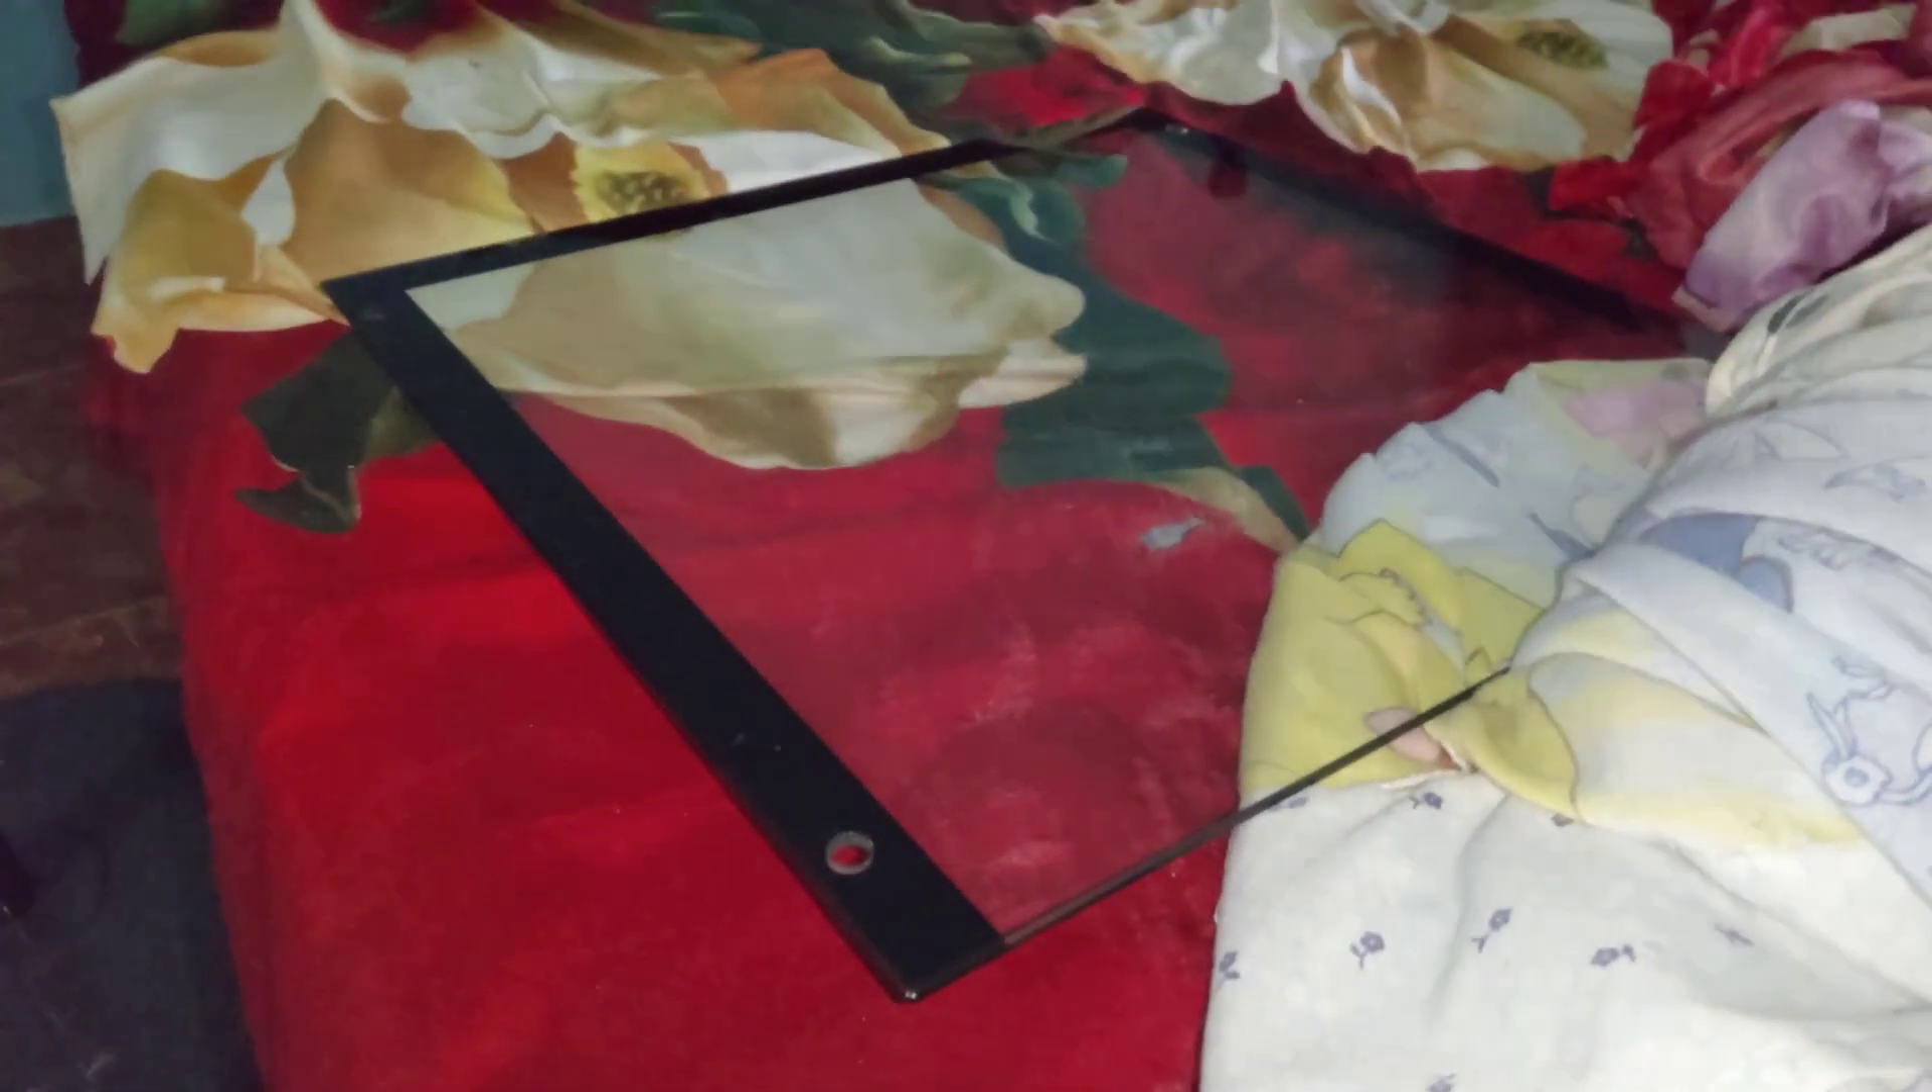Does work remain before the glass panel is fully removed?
No.